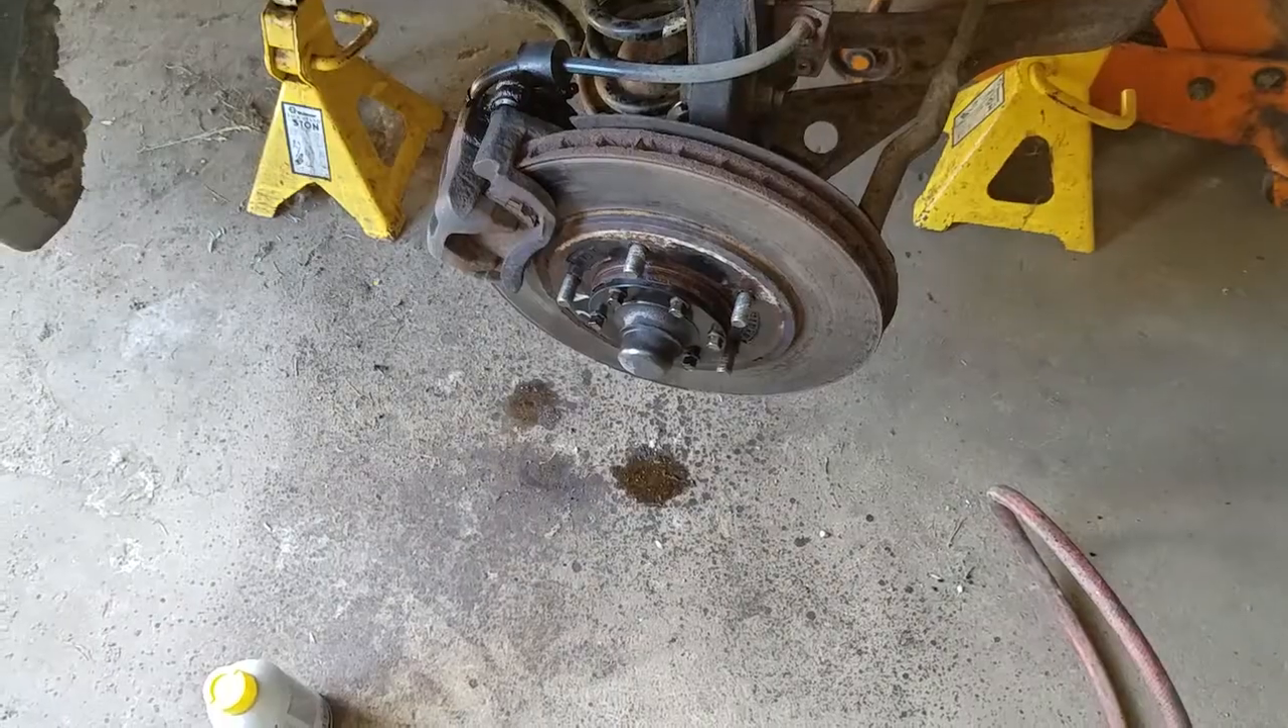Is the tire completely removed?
Yes.